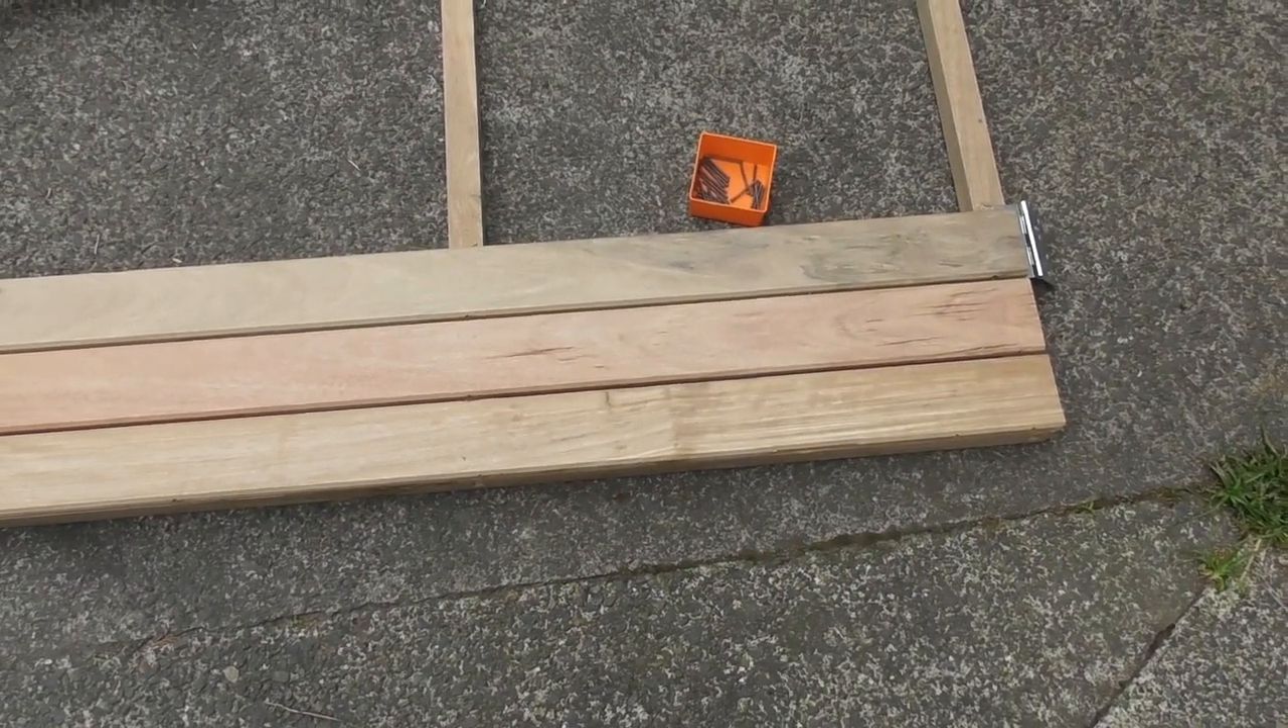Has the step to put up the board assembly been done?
No.